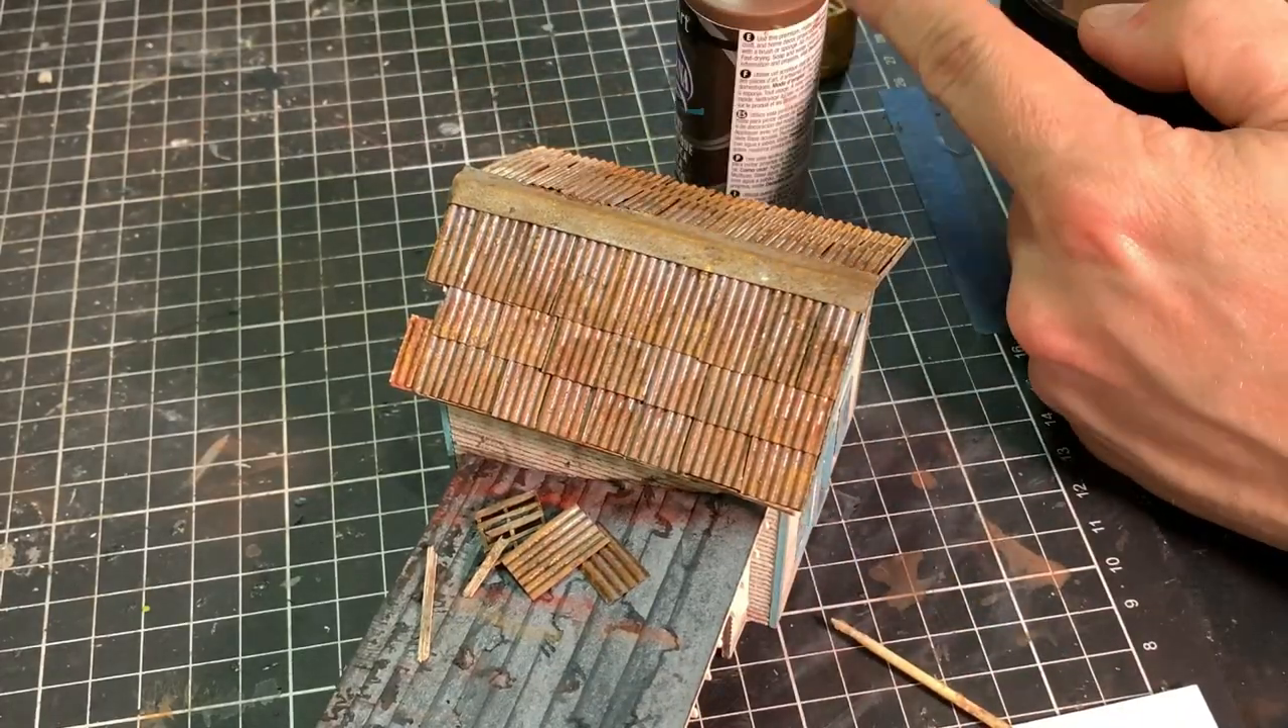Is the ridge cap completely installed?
Yes.